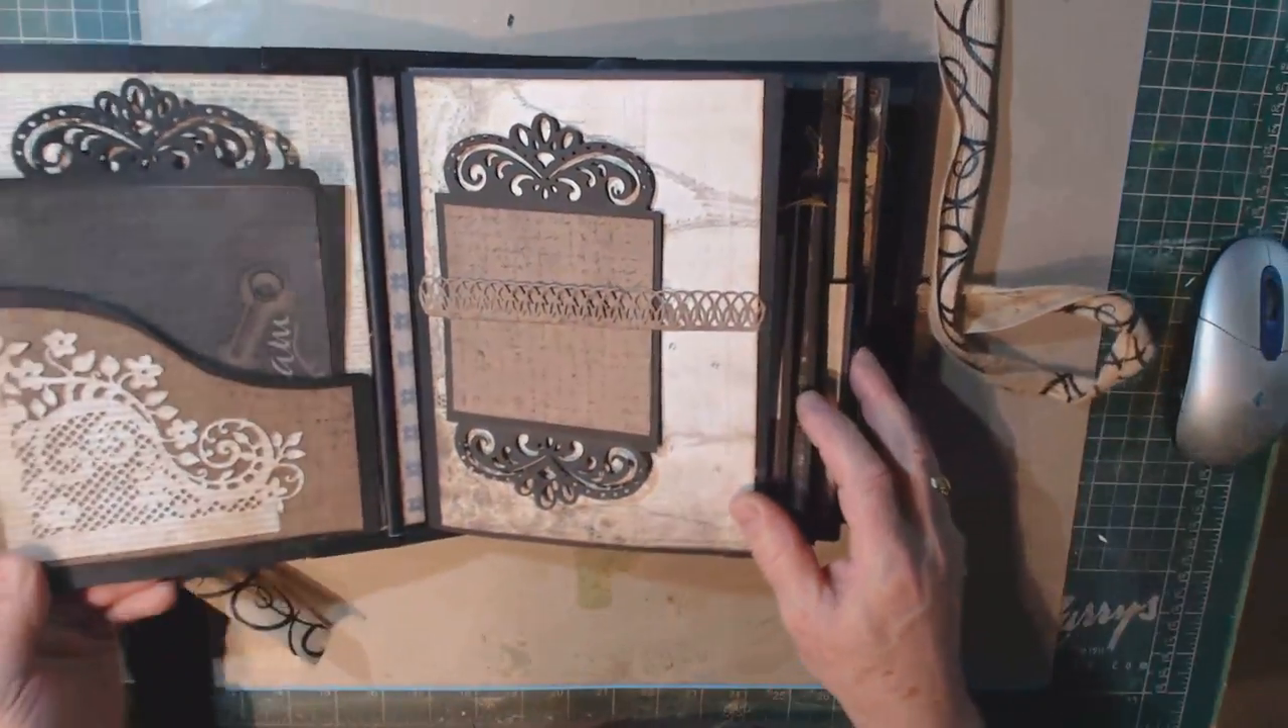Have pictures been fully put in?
No.